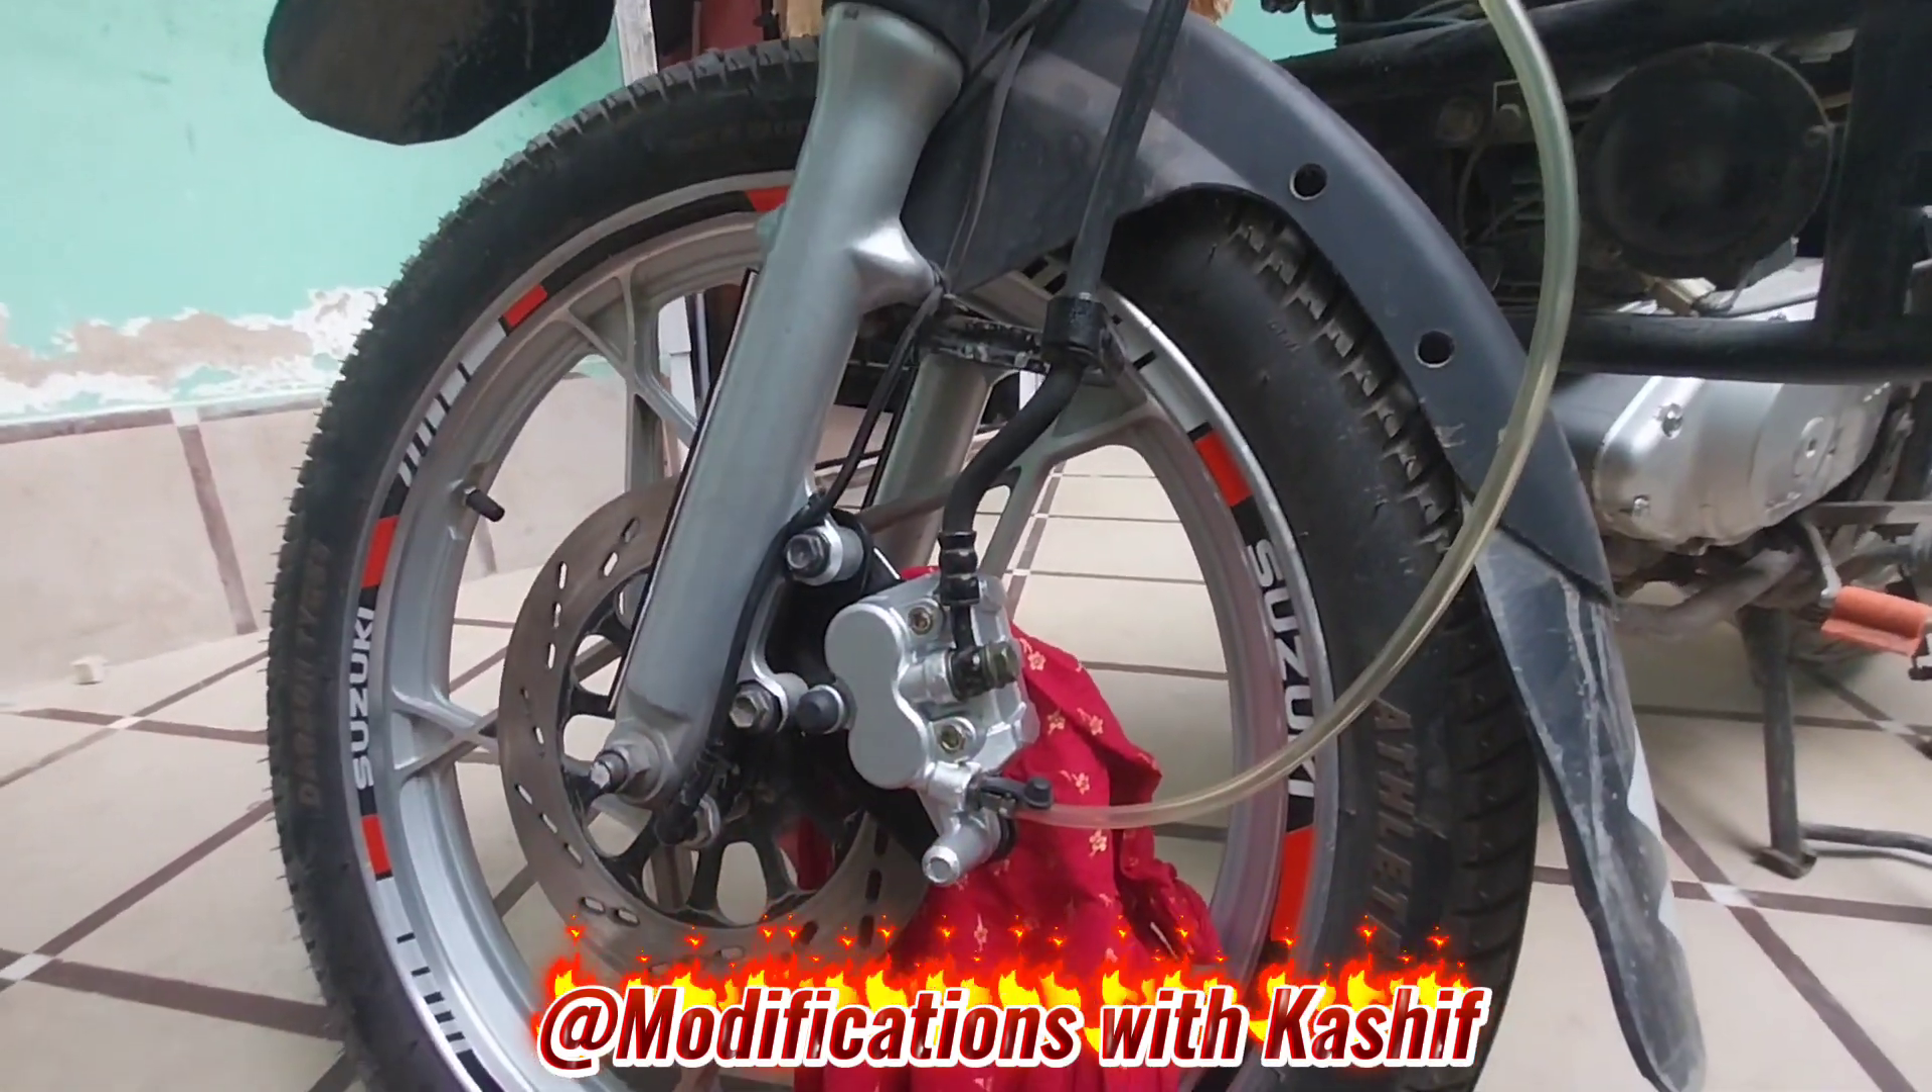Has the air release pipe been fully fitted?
Yes.